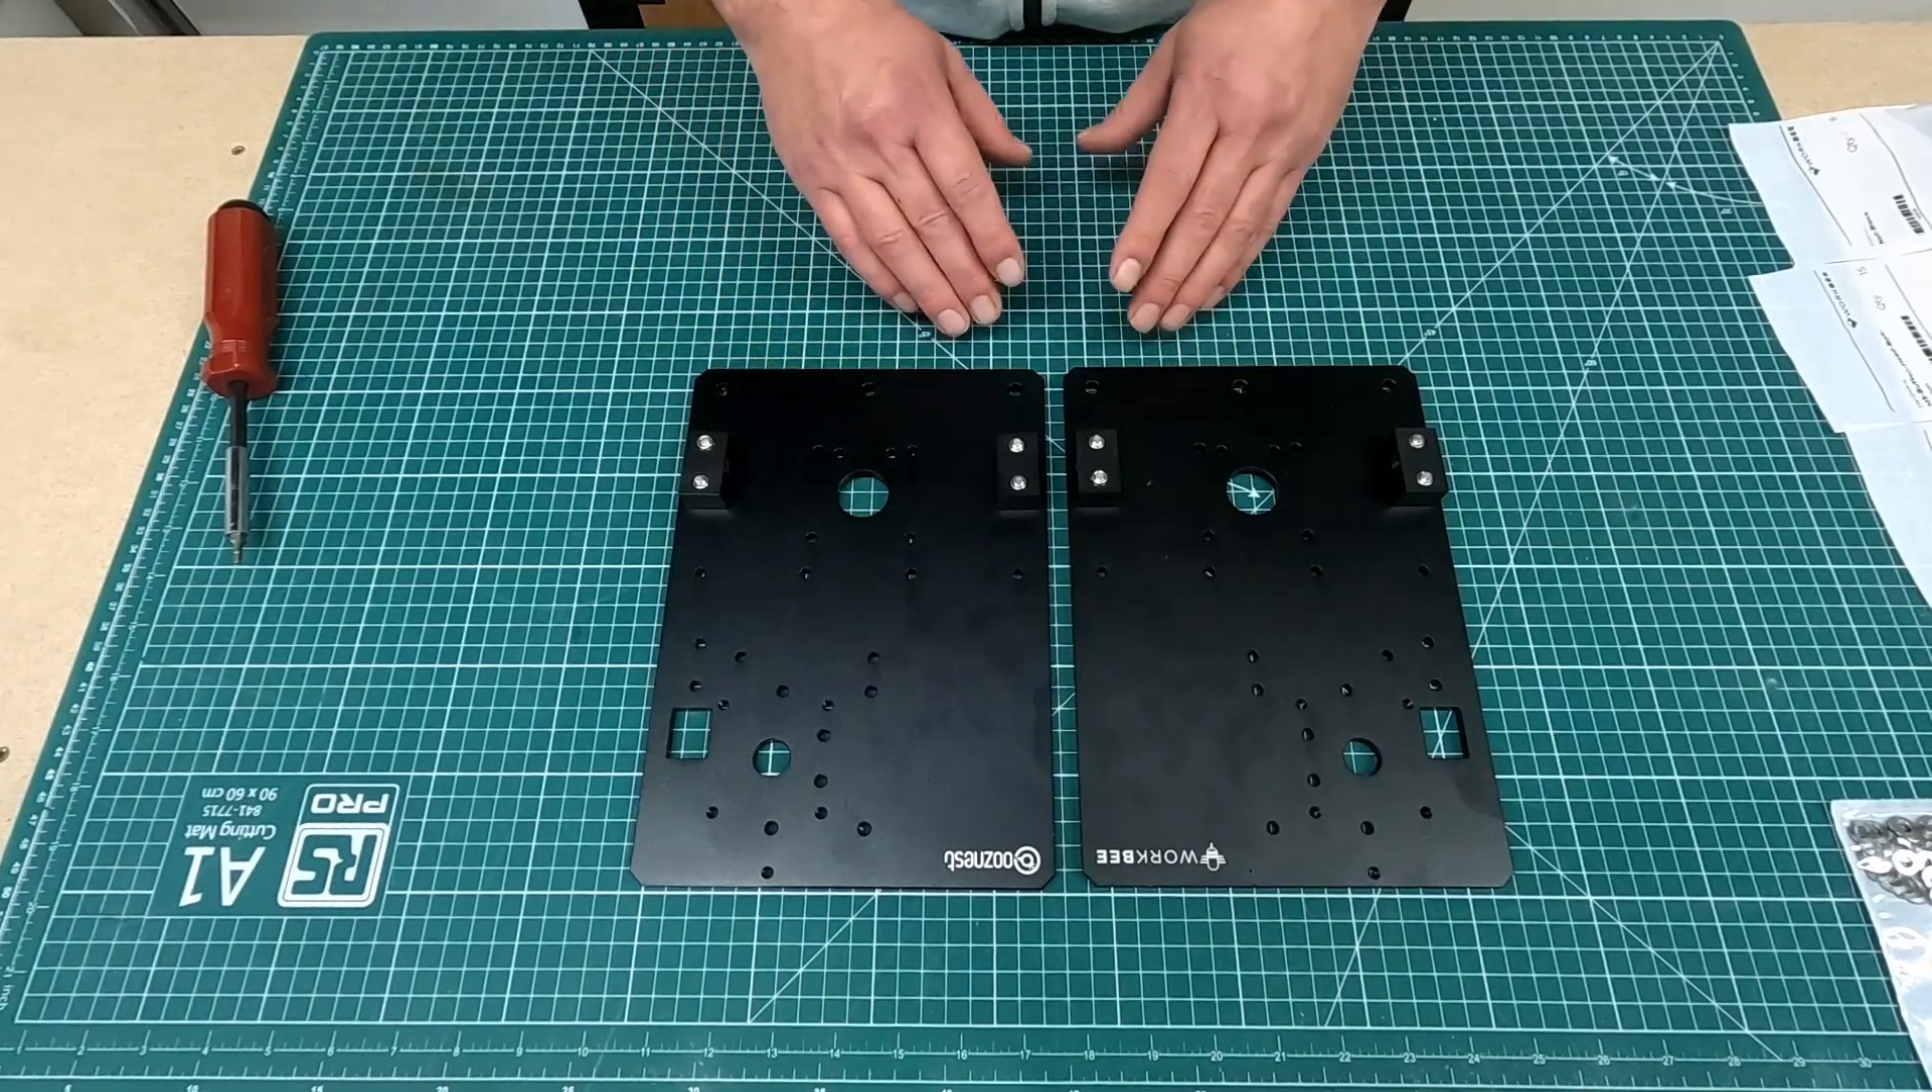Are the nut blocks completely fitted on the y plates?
Yes.